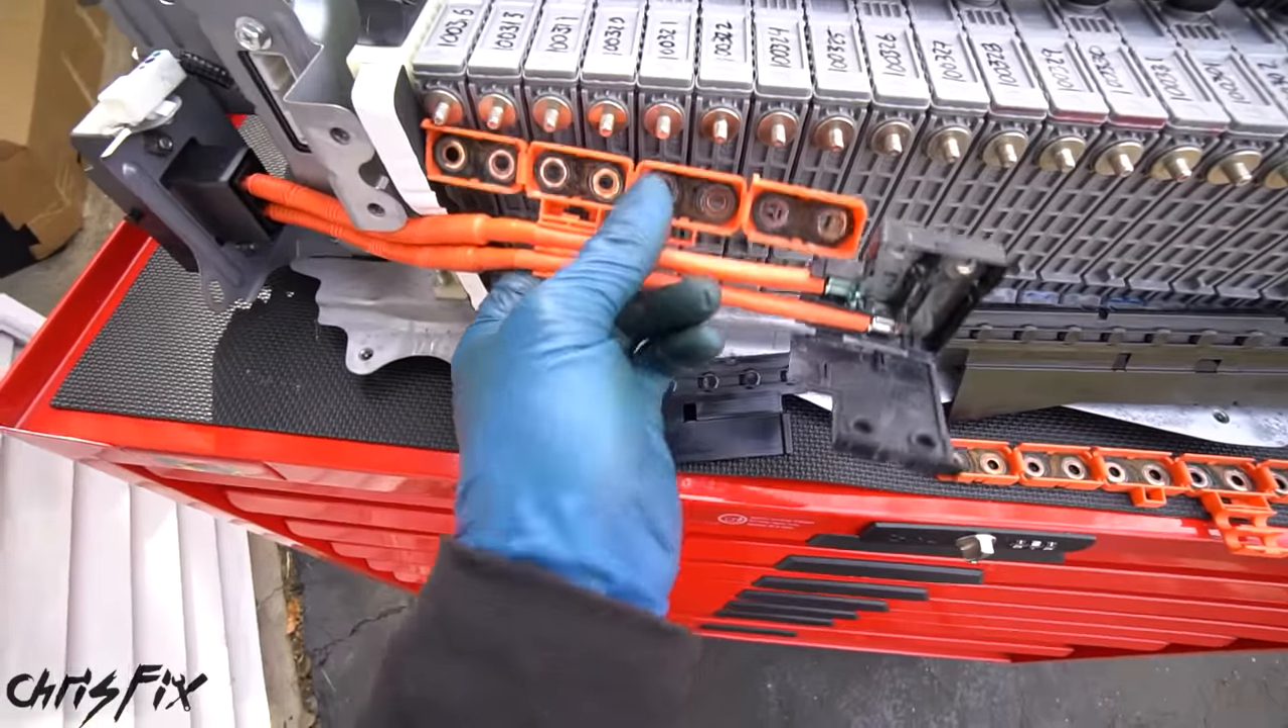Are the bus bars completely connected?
No.